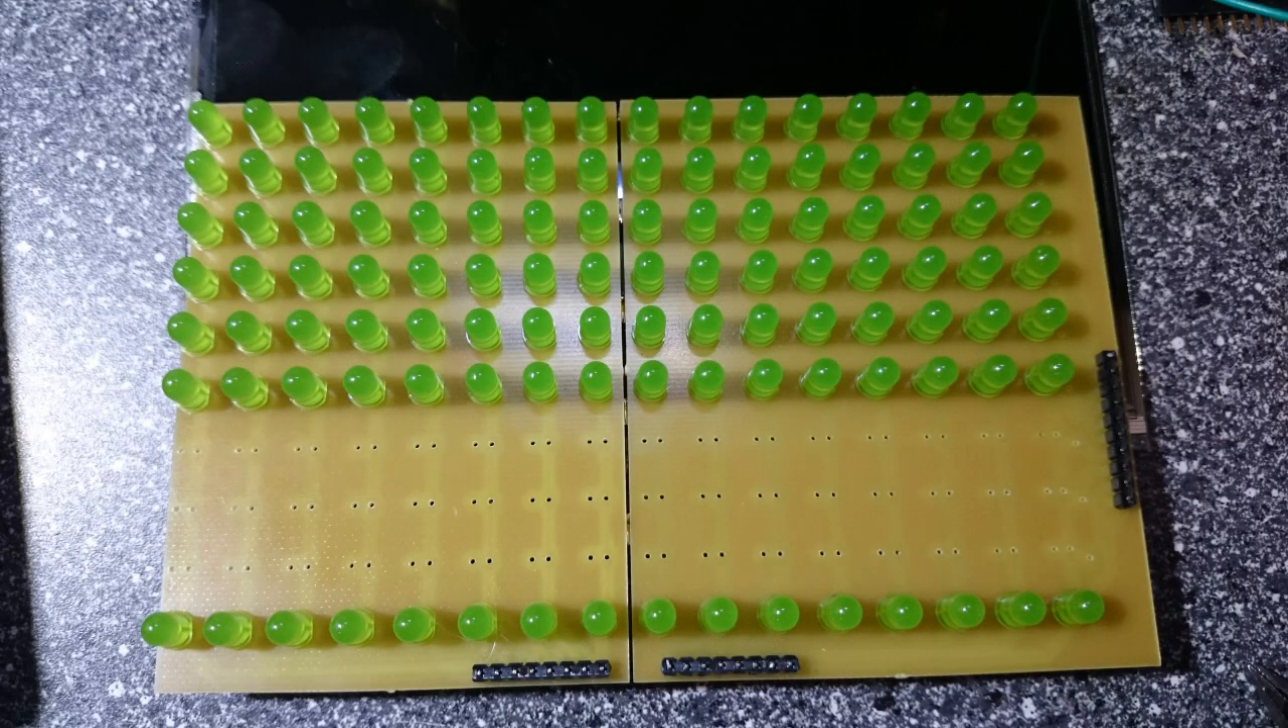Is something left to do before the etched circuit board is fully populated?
Yes.